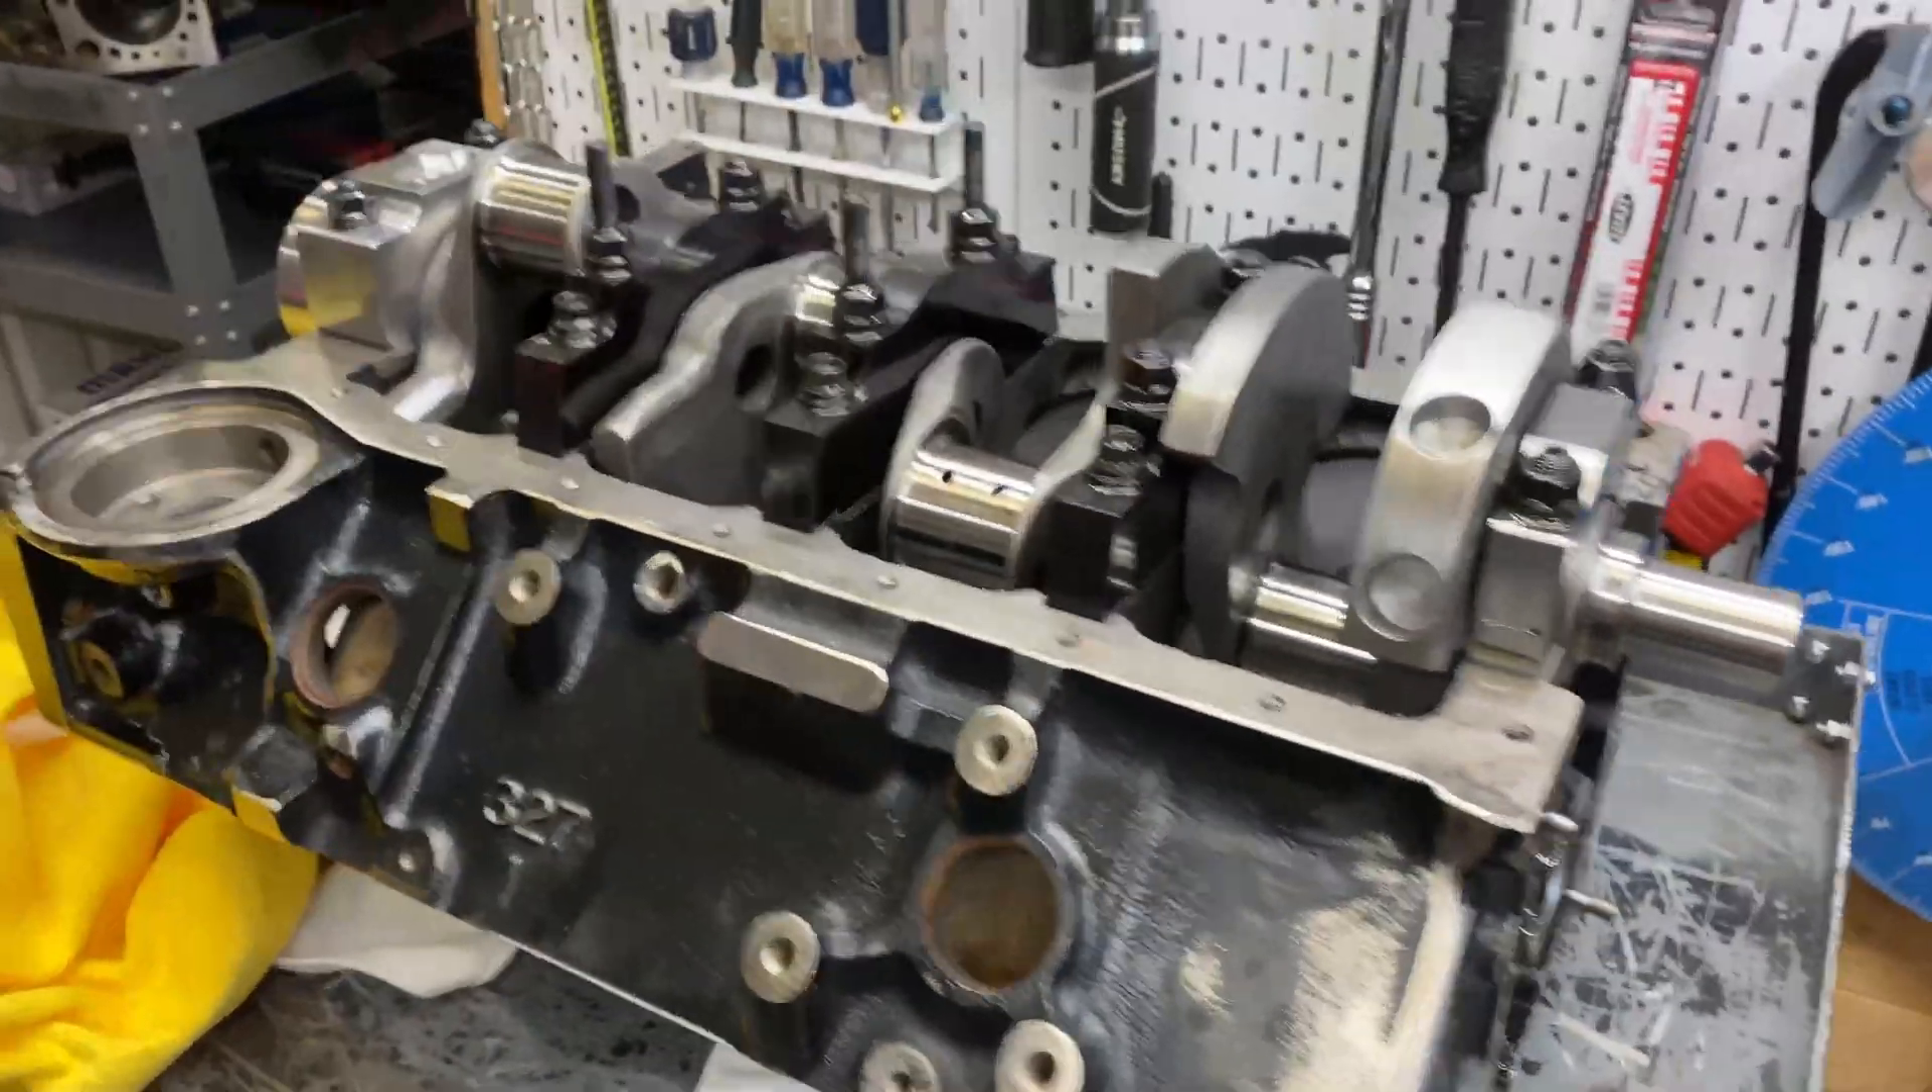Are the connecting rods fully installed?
No.